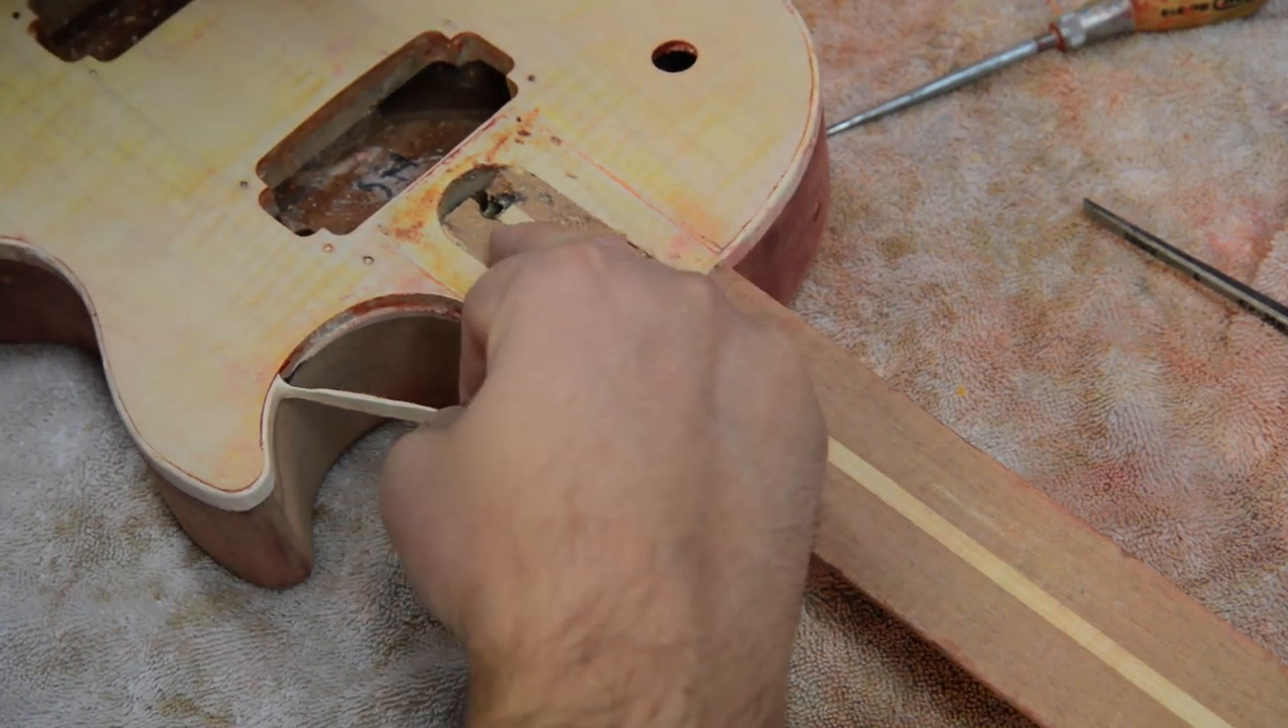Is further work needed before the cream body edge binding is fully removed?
Yes.